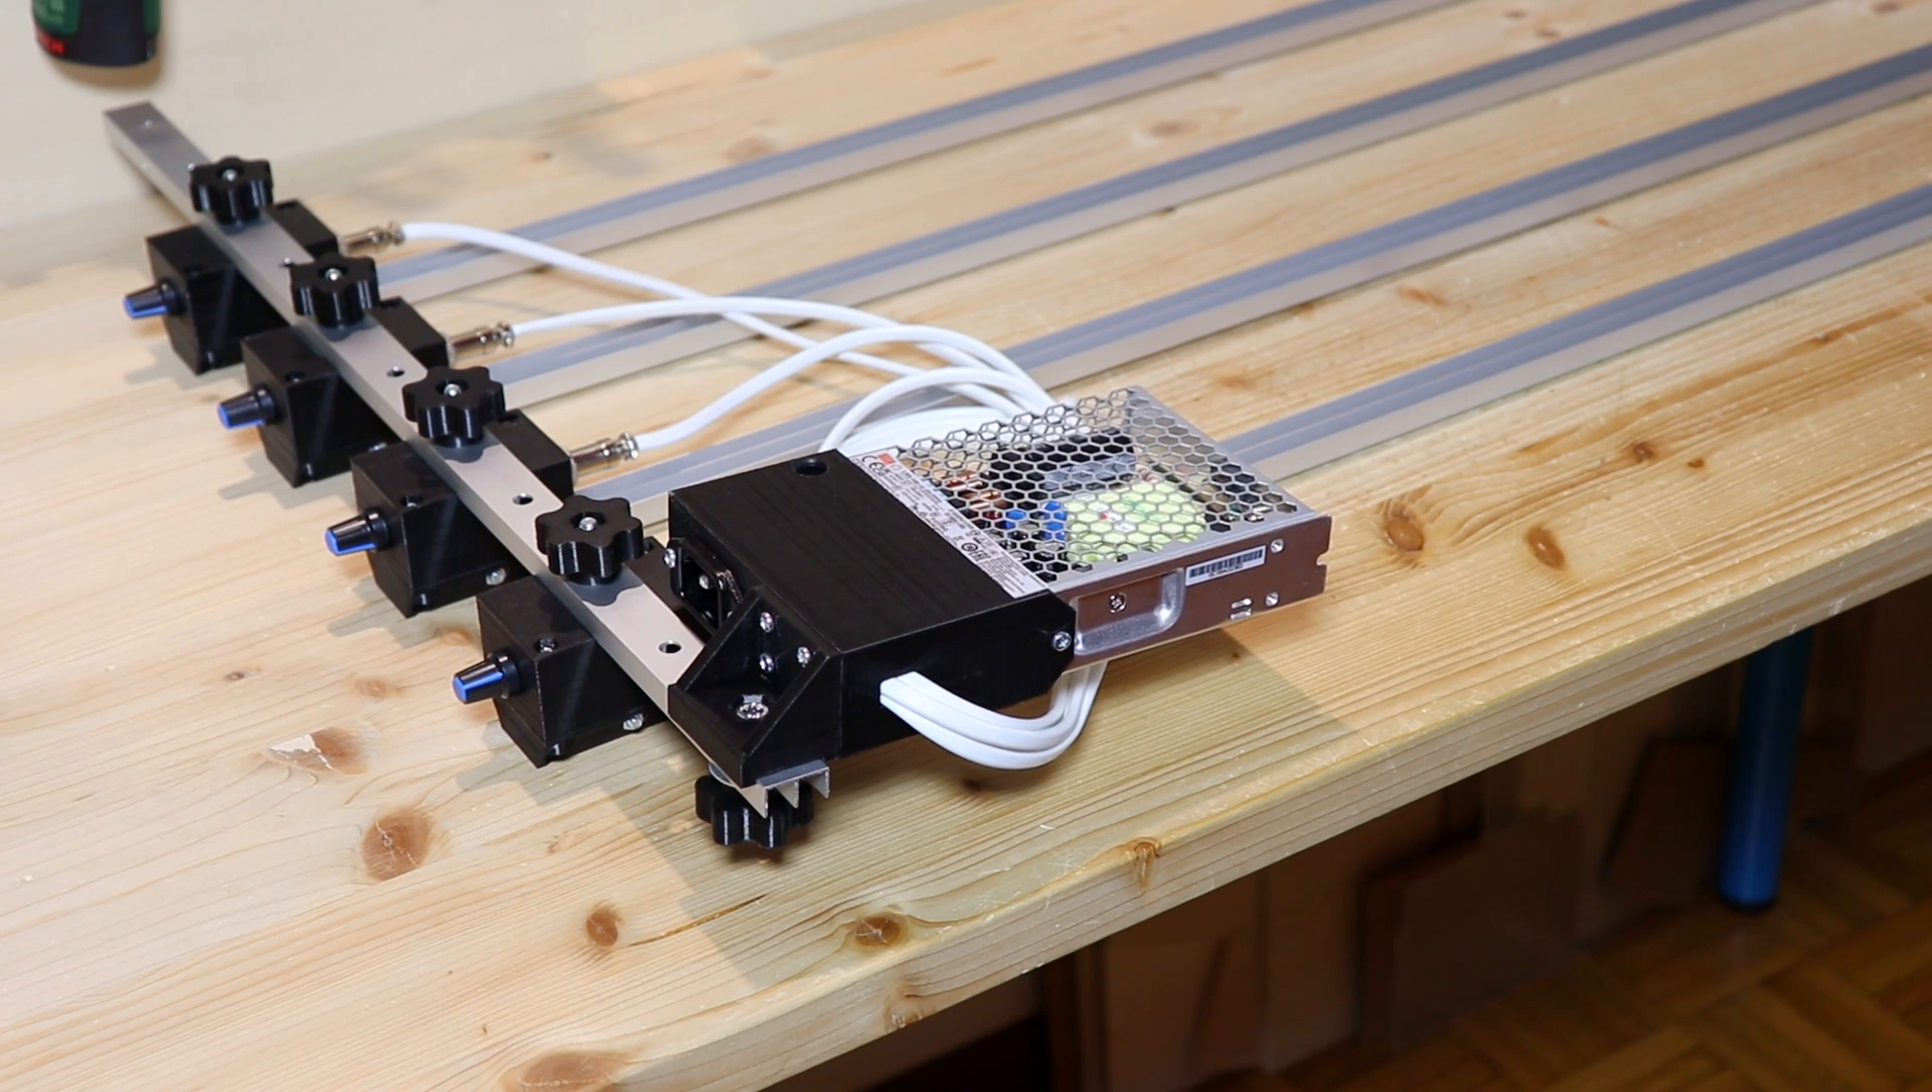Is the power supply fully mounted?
Yes.